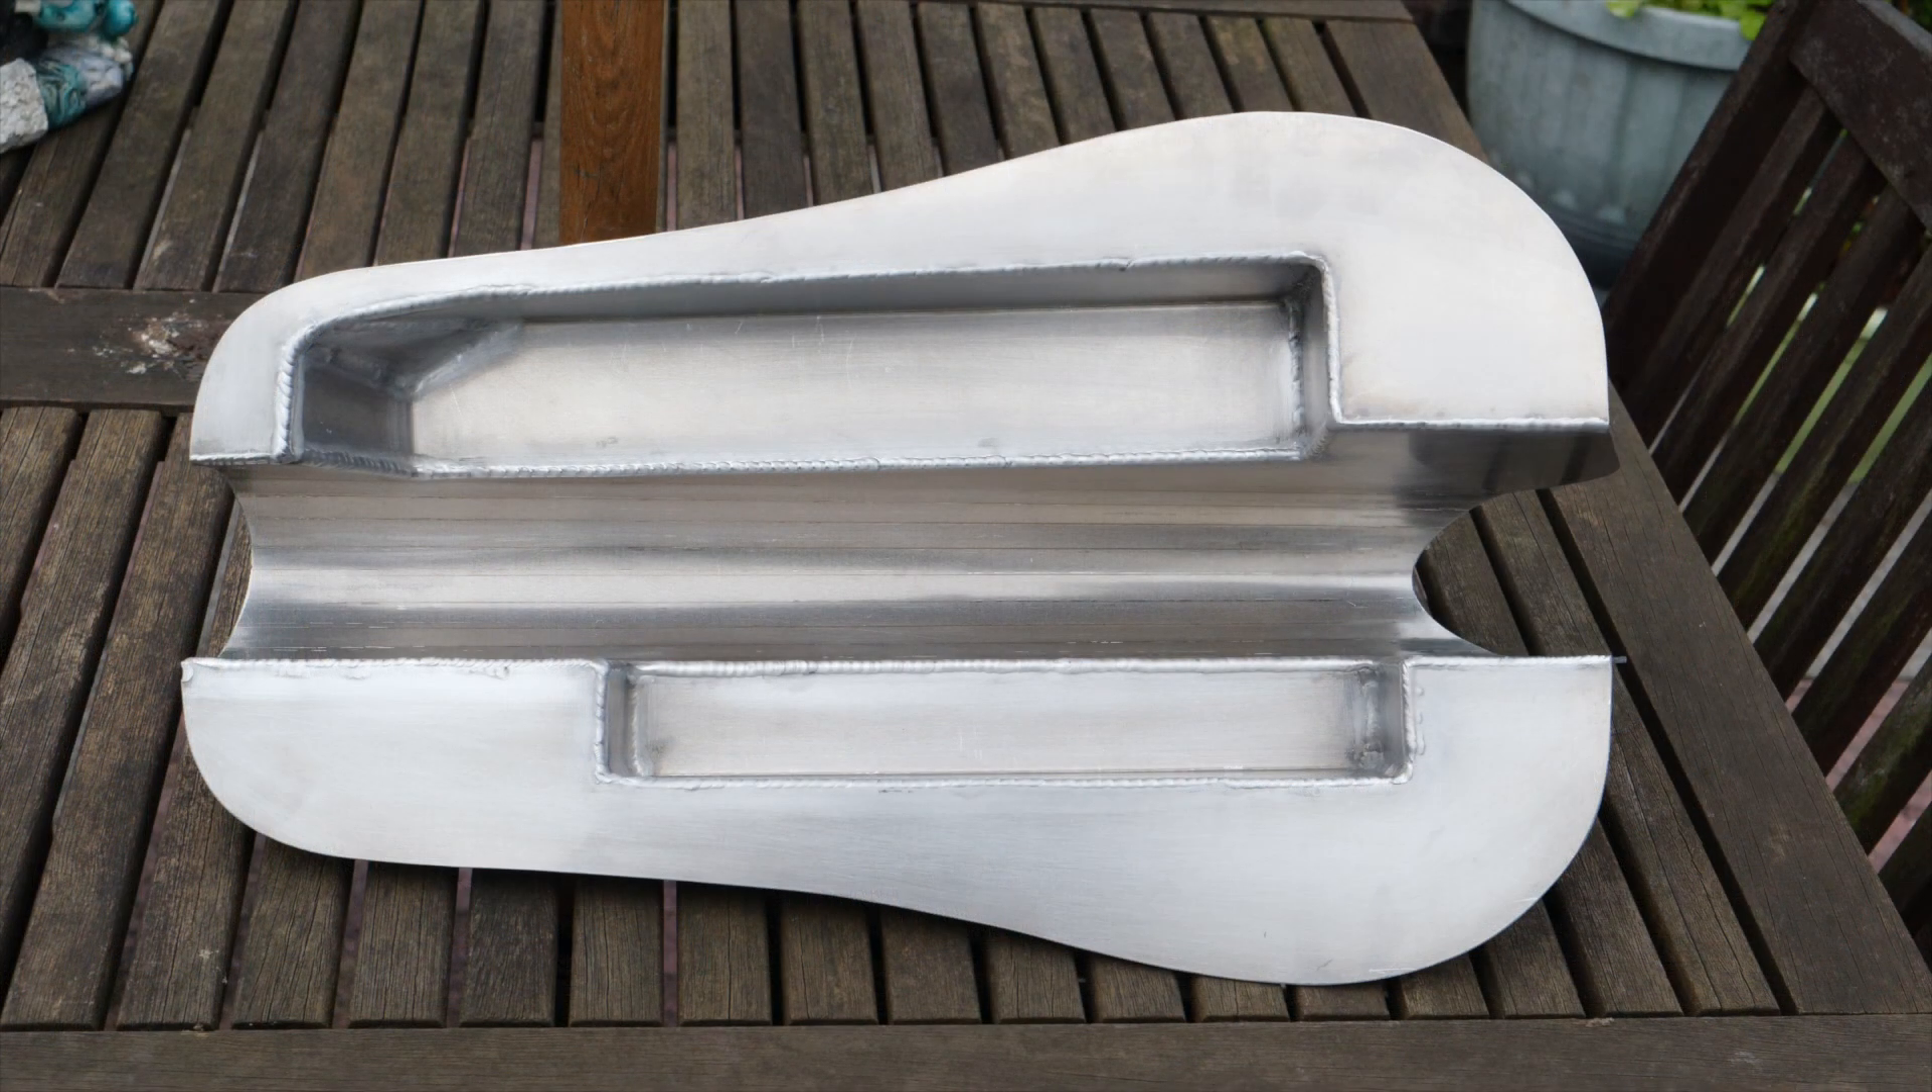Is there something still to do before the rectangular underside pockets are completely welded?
No.